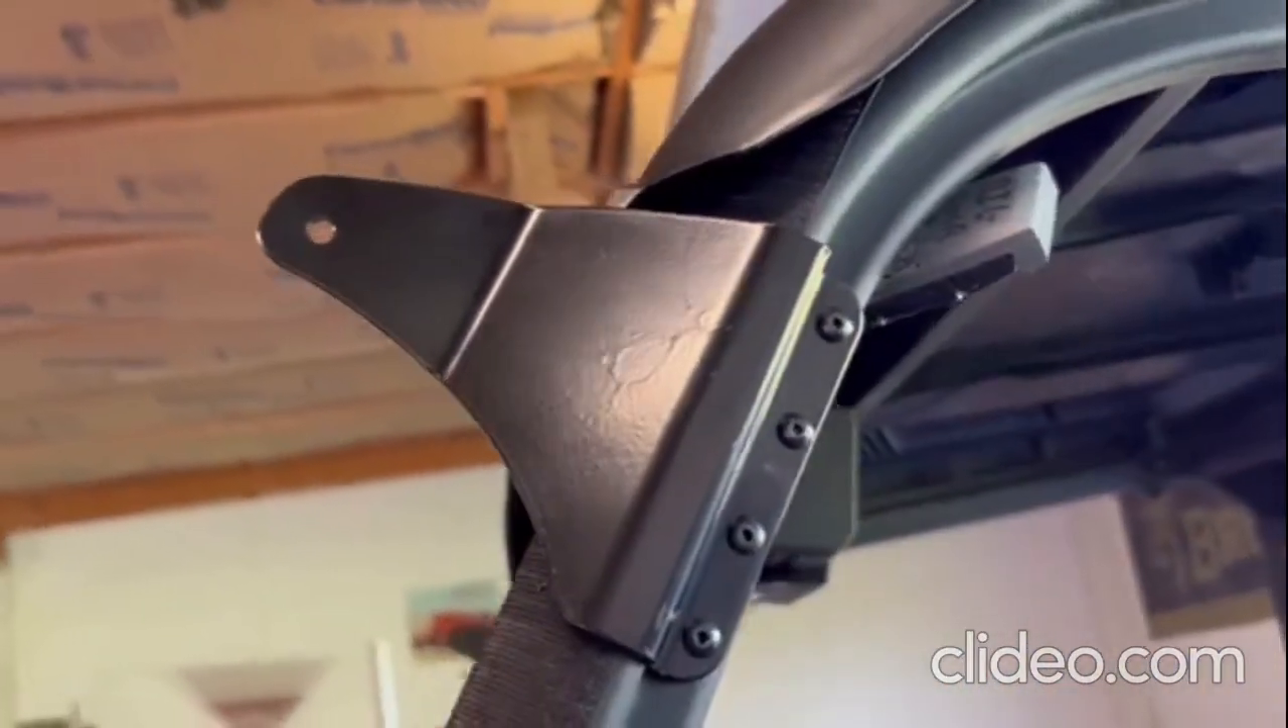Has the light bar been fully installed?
No.